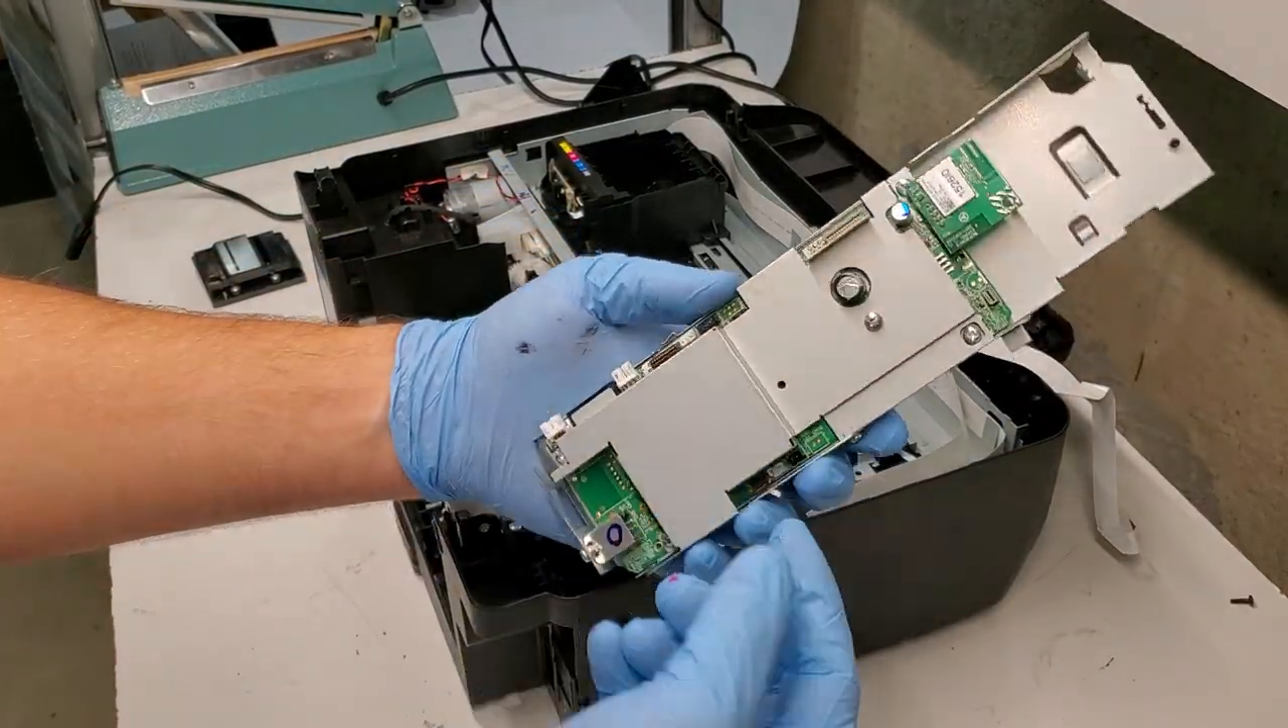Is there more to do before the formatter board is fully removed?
No.